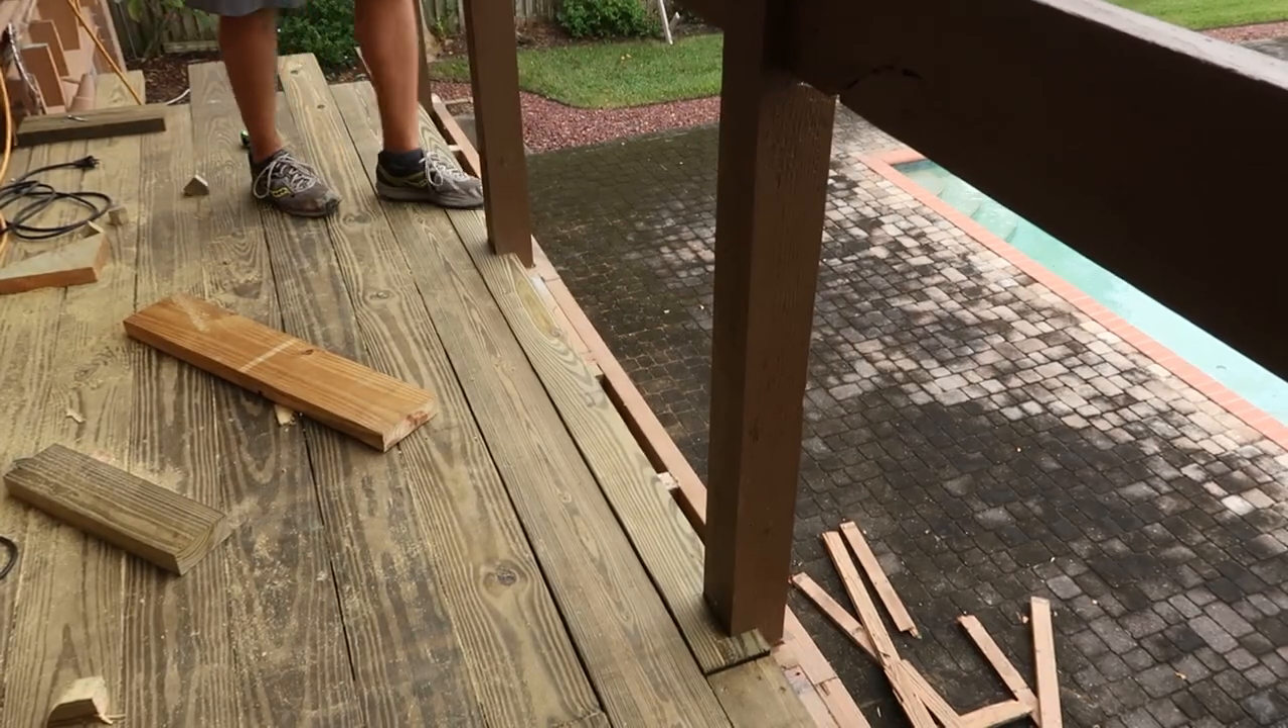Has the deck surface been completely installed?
No.